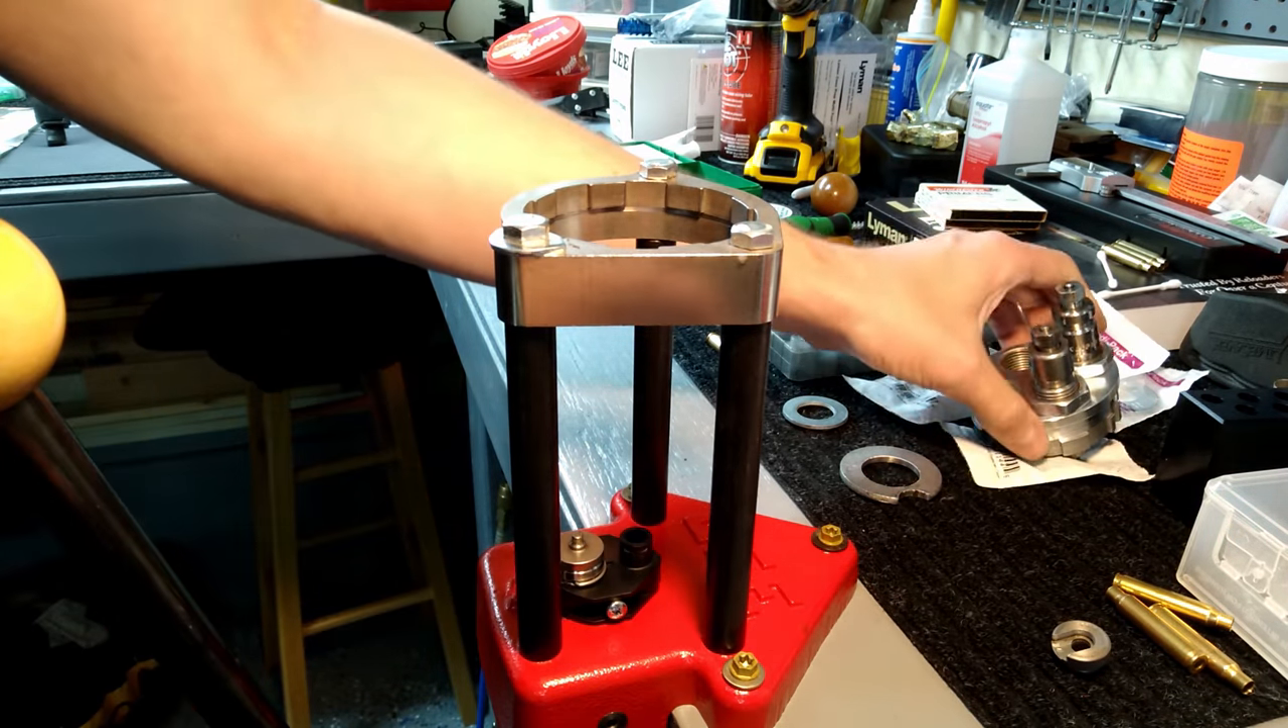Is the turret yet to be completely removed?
No.